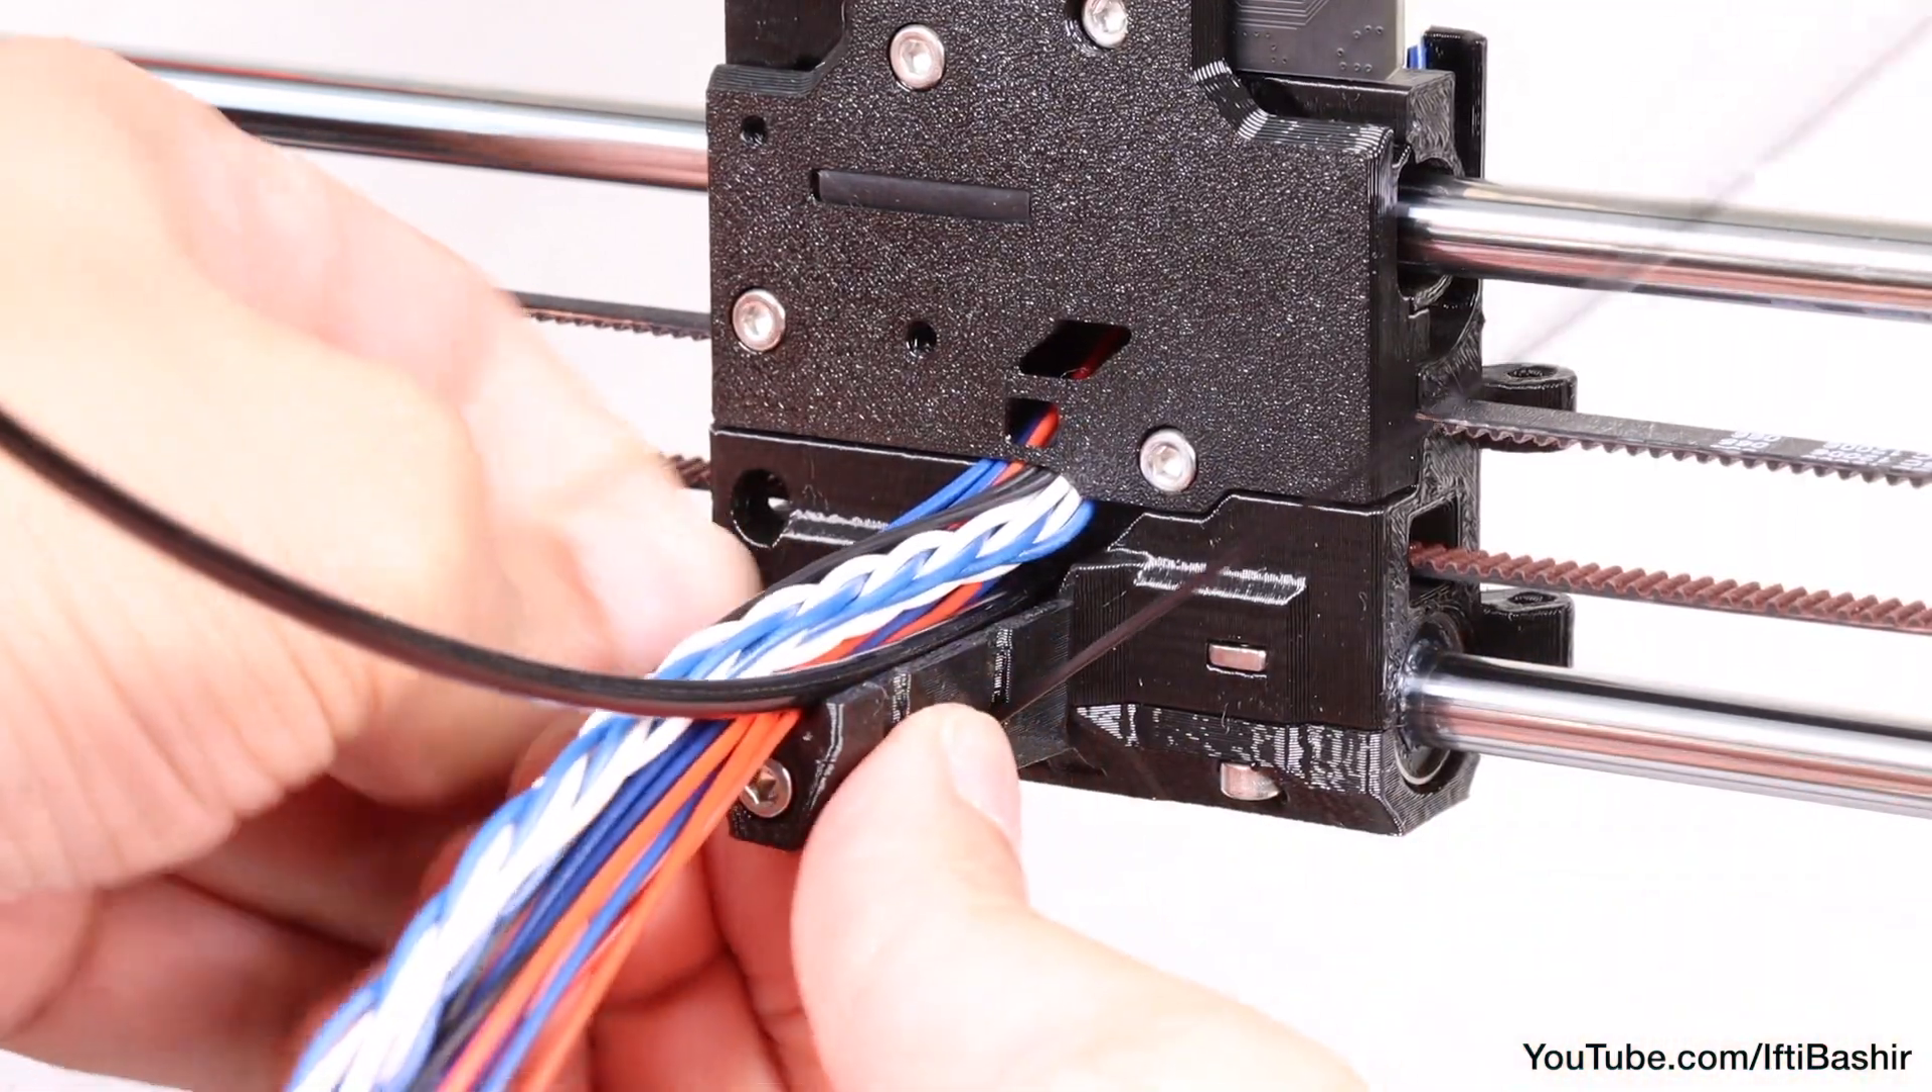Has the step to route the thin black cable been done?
No.